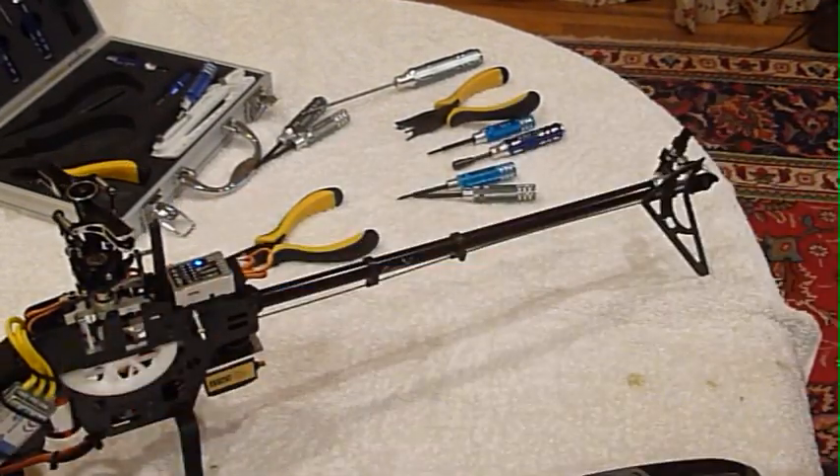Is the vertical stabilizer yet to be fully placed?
No.